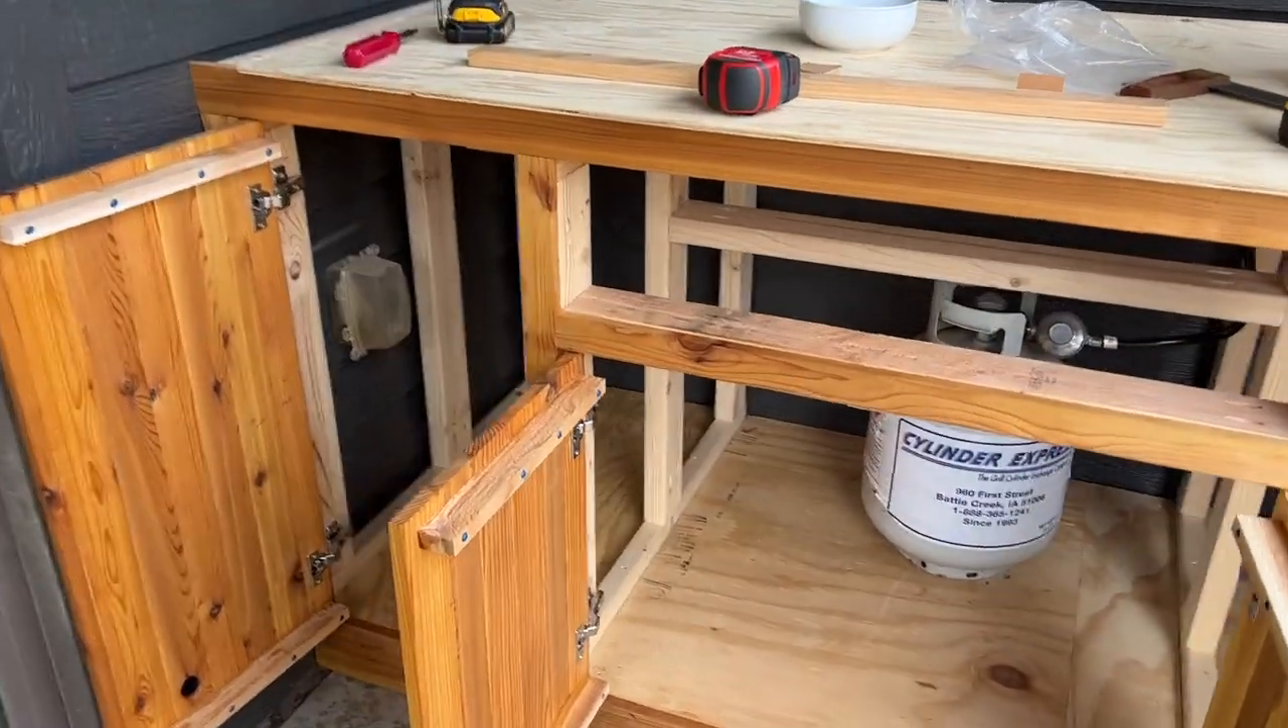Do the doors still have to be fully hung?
No.